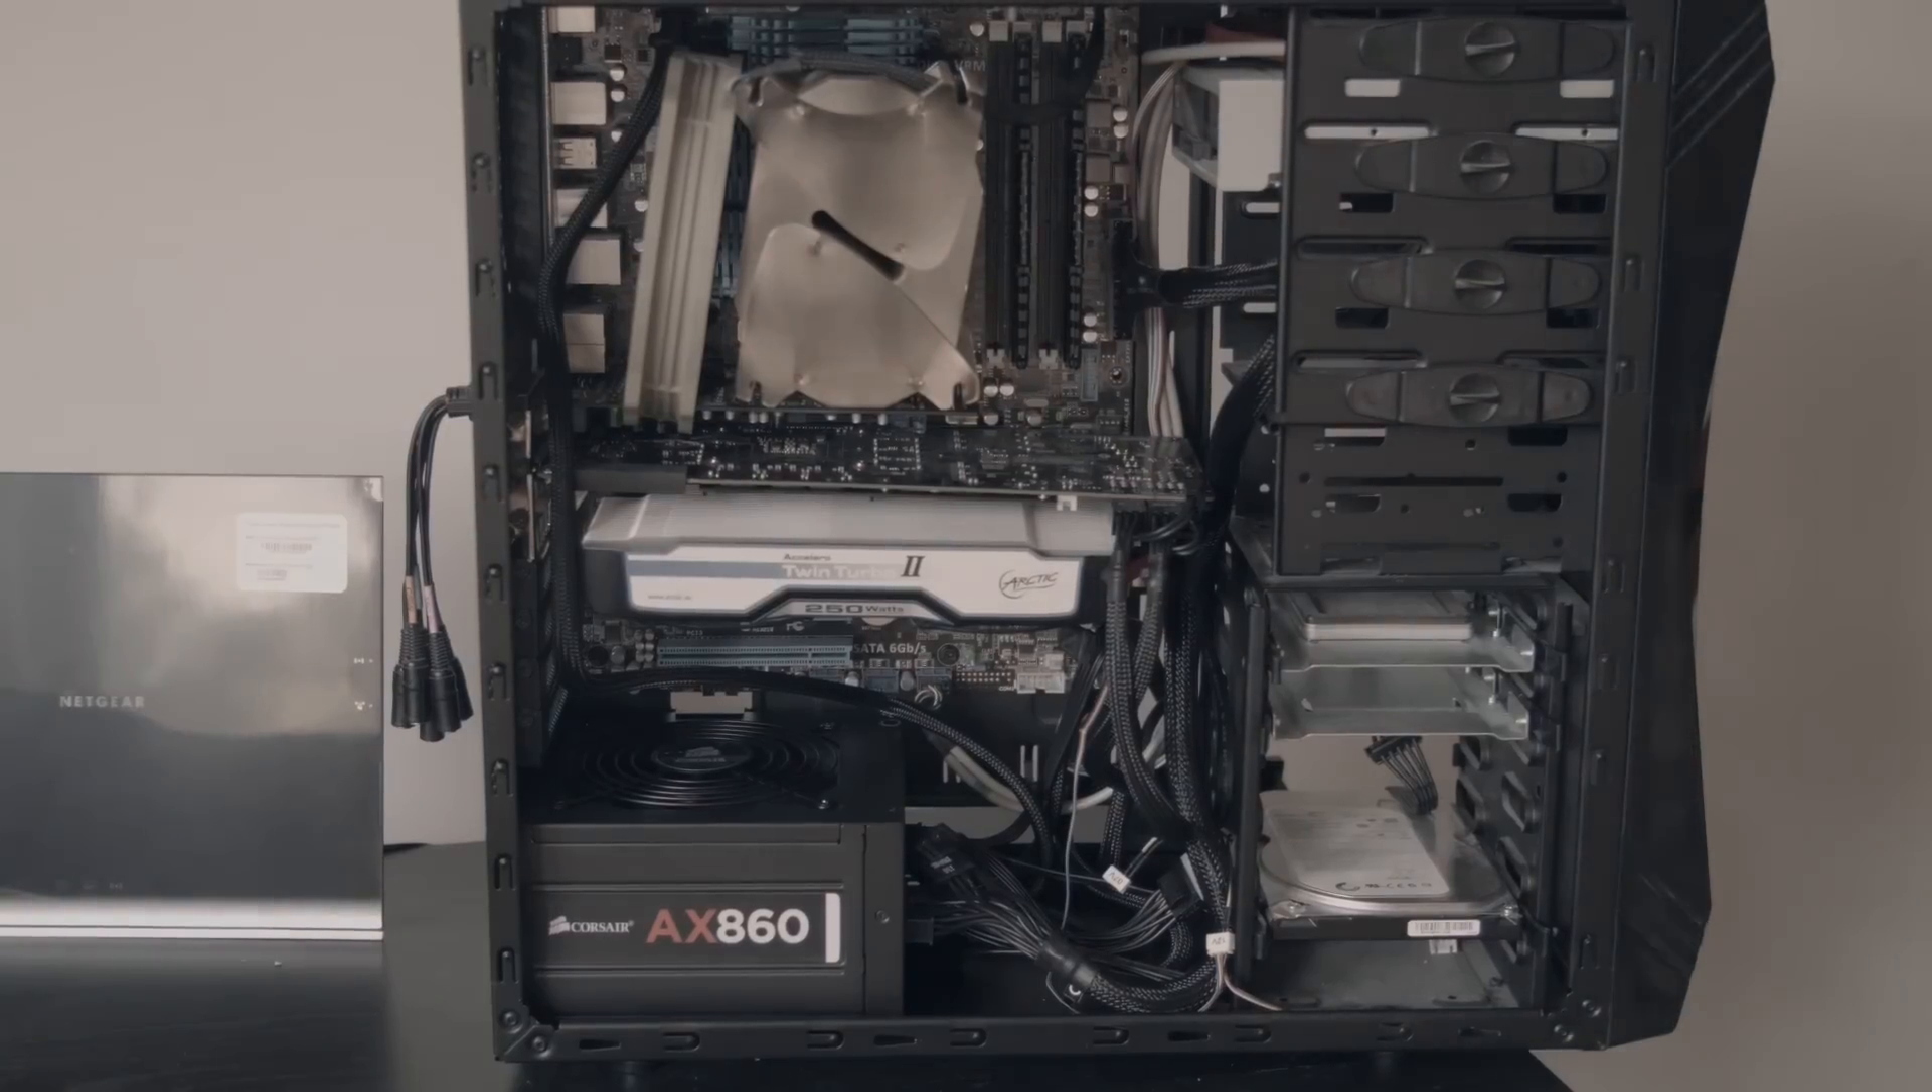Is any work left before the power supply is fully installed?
No.